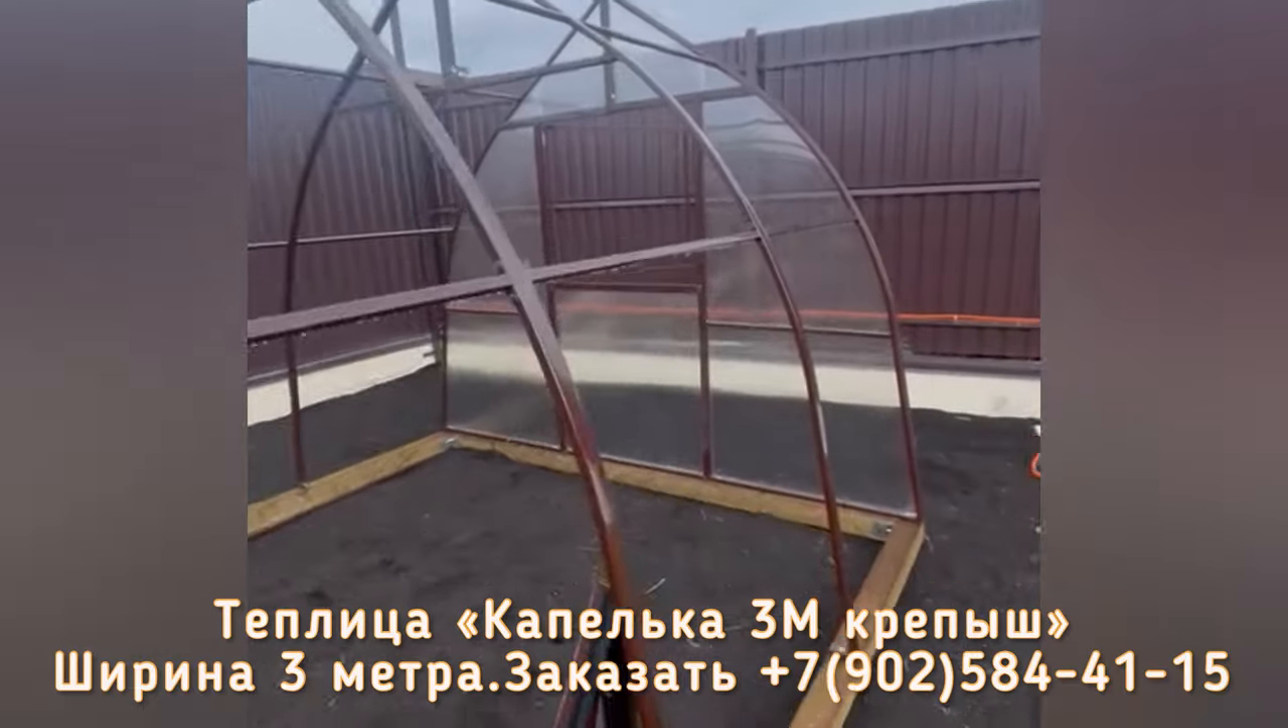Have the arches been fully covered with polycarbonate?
No.